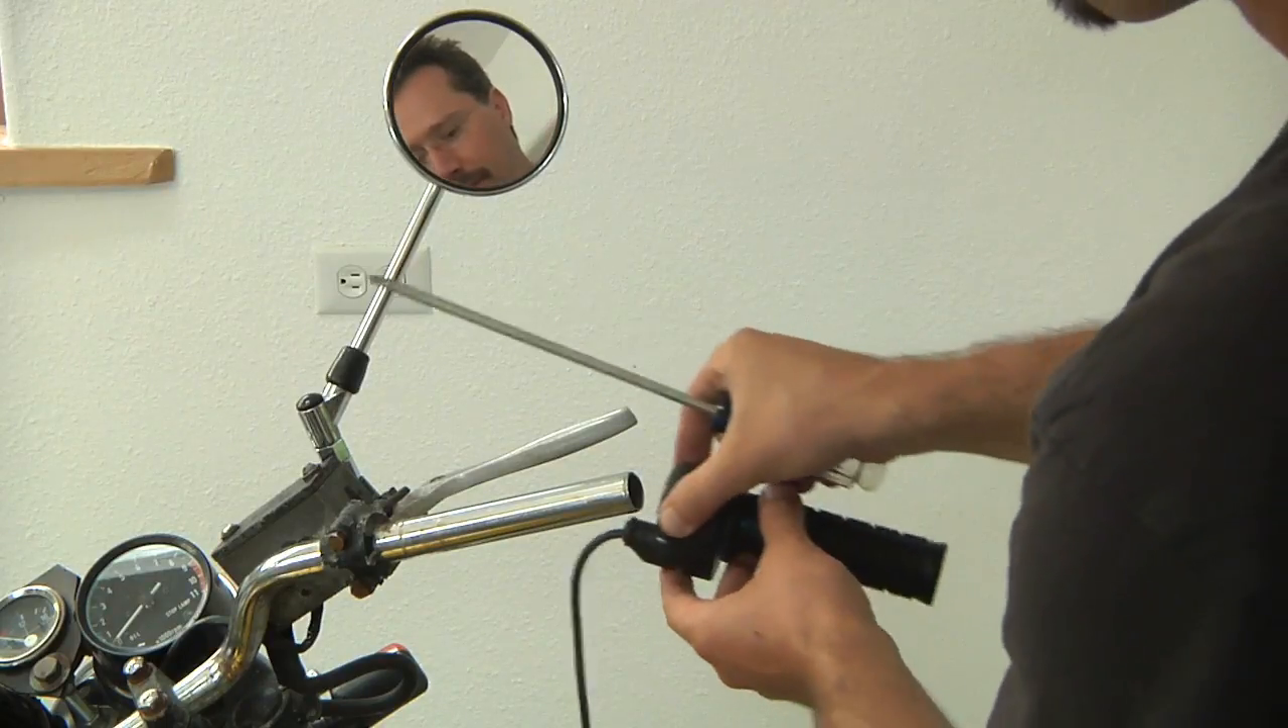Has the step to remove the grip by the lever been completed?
Yes.